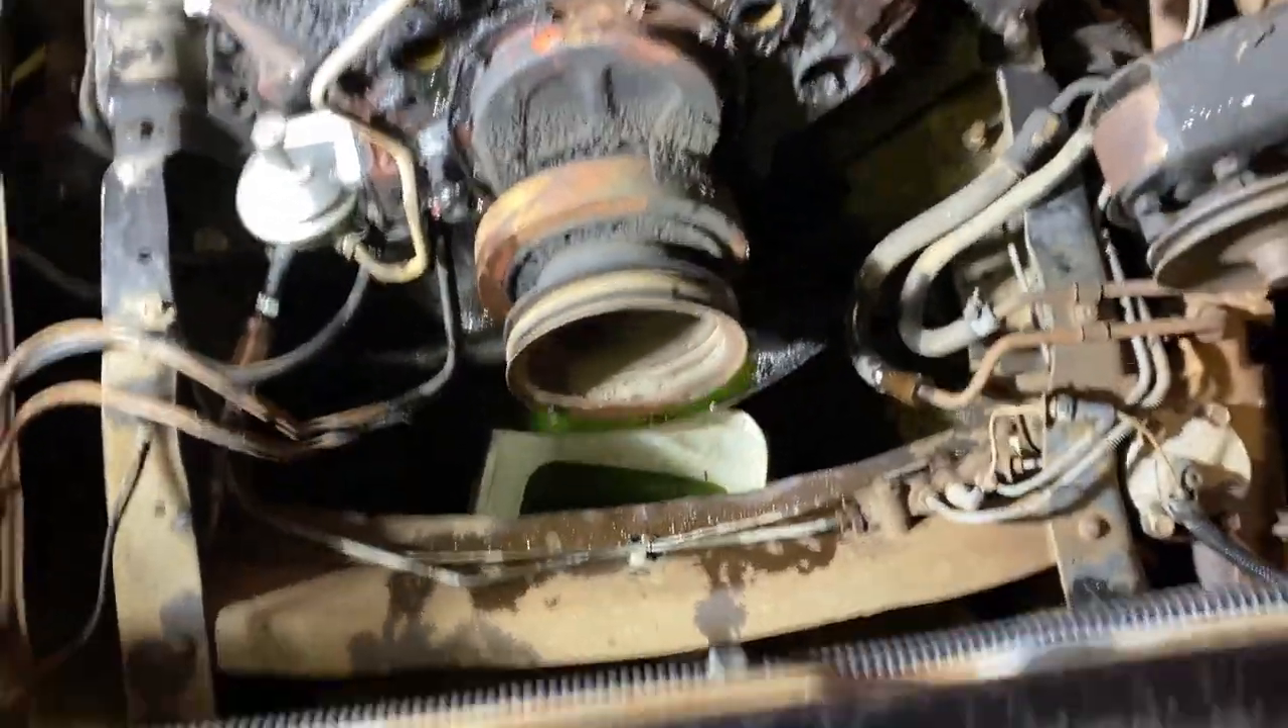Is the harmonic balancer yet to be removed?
Yes.